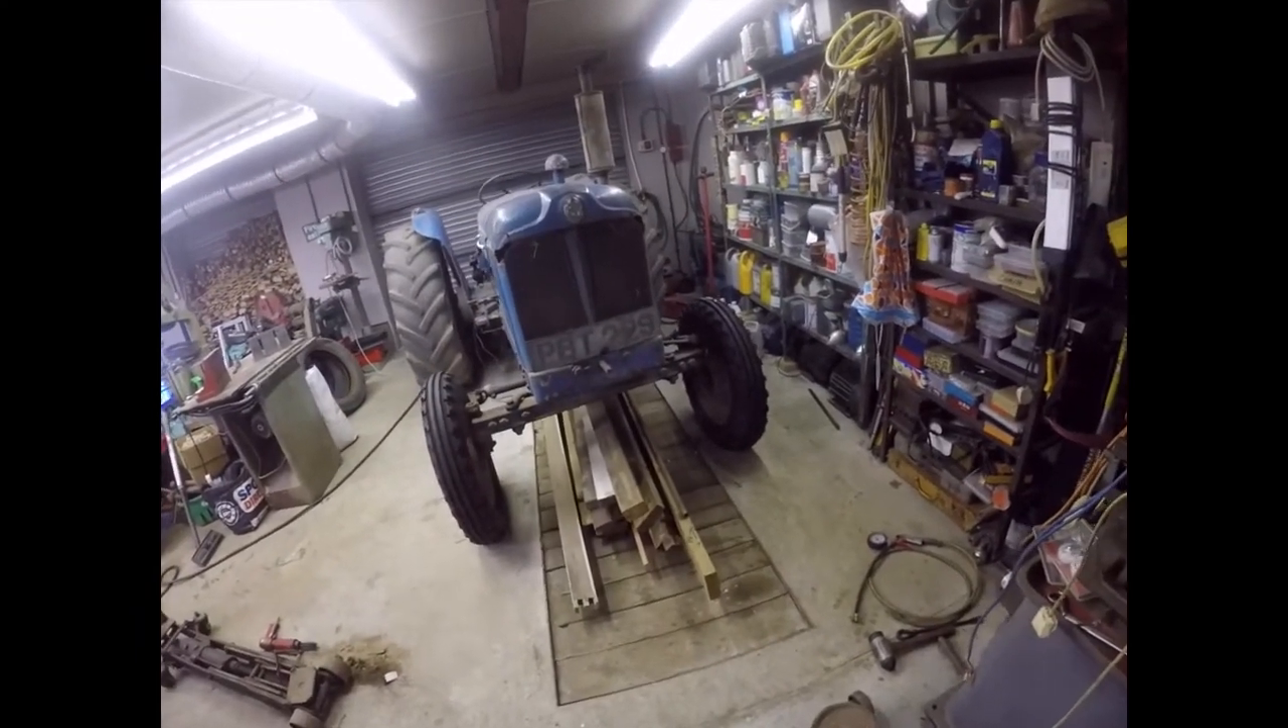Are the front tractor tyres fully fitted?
Yes.